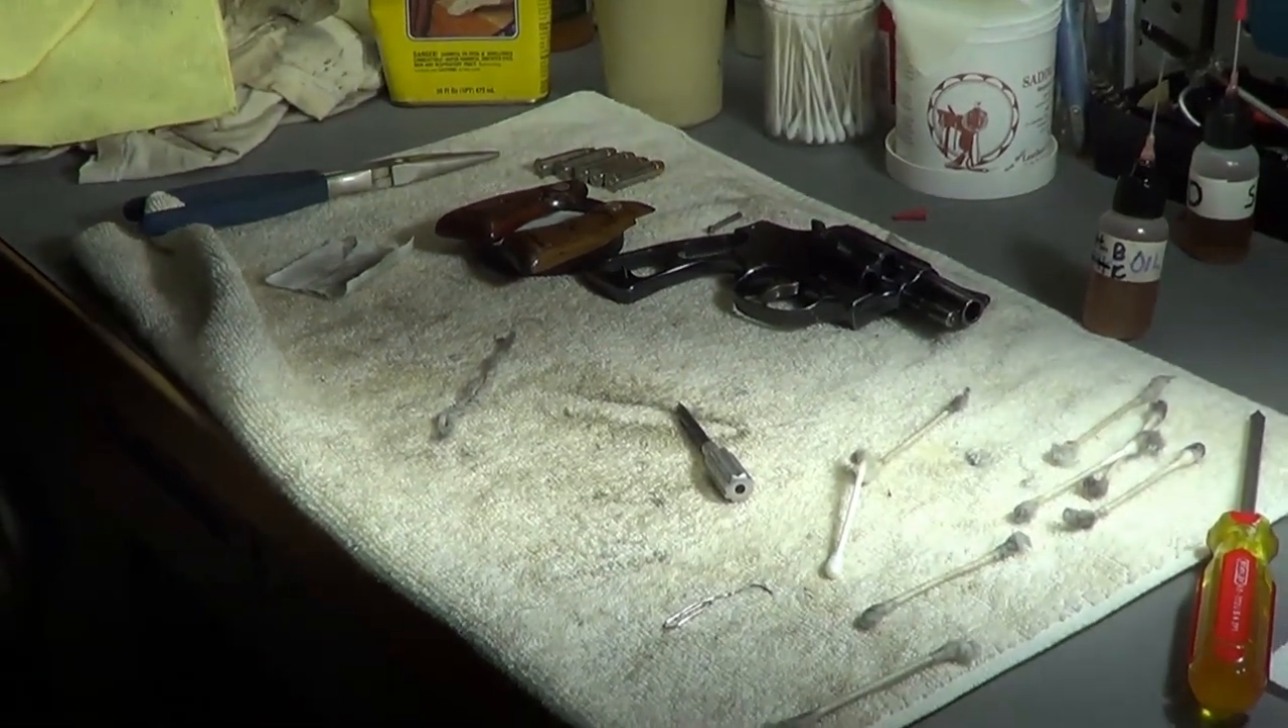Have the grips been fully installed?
No.